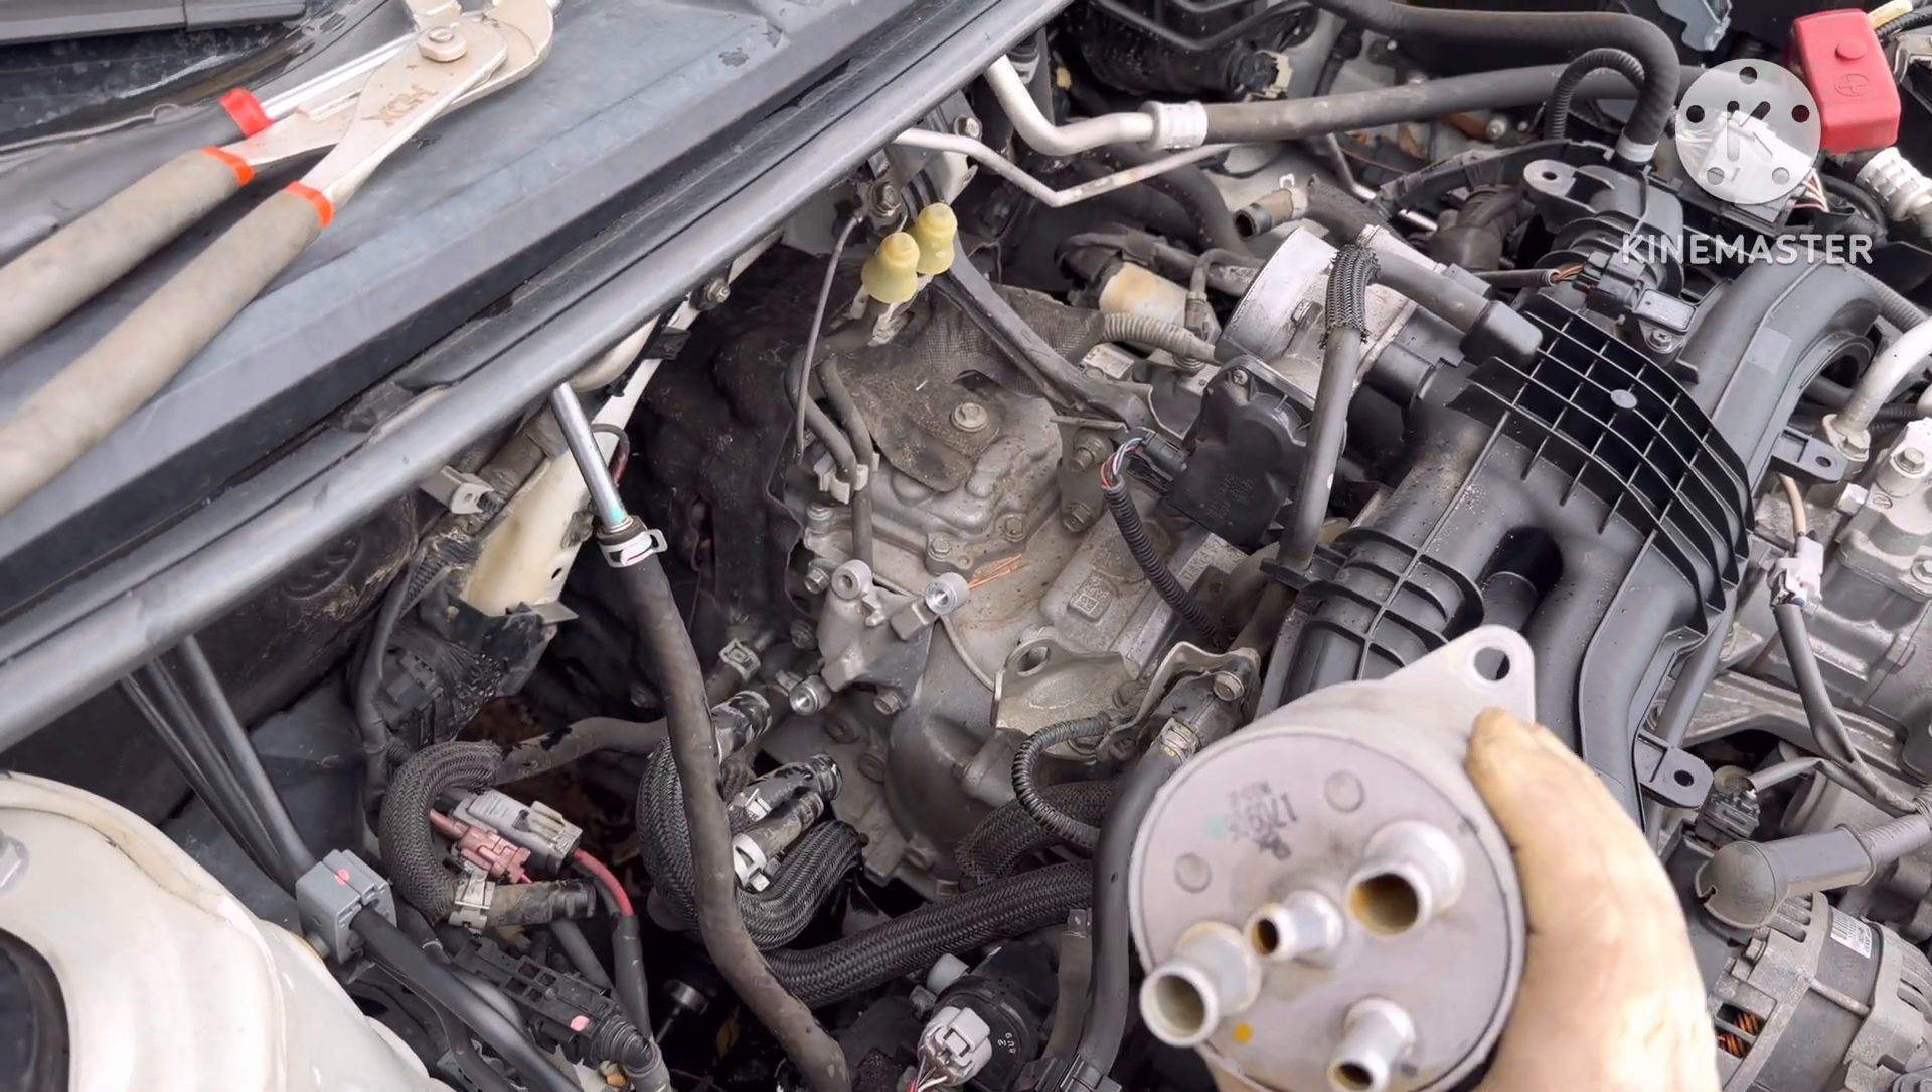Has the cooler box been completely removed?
Yes.